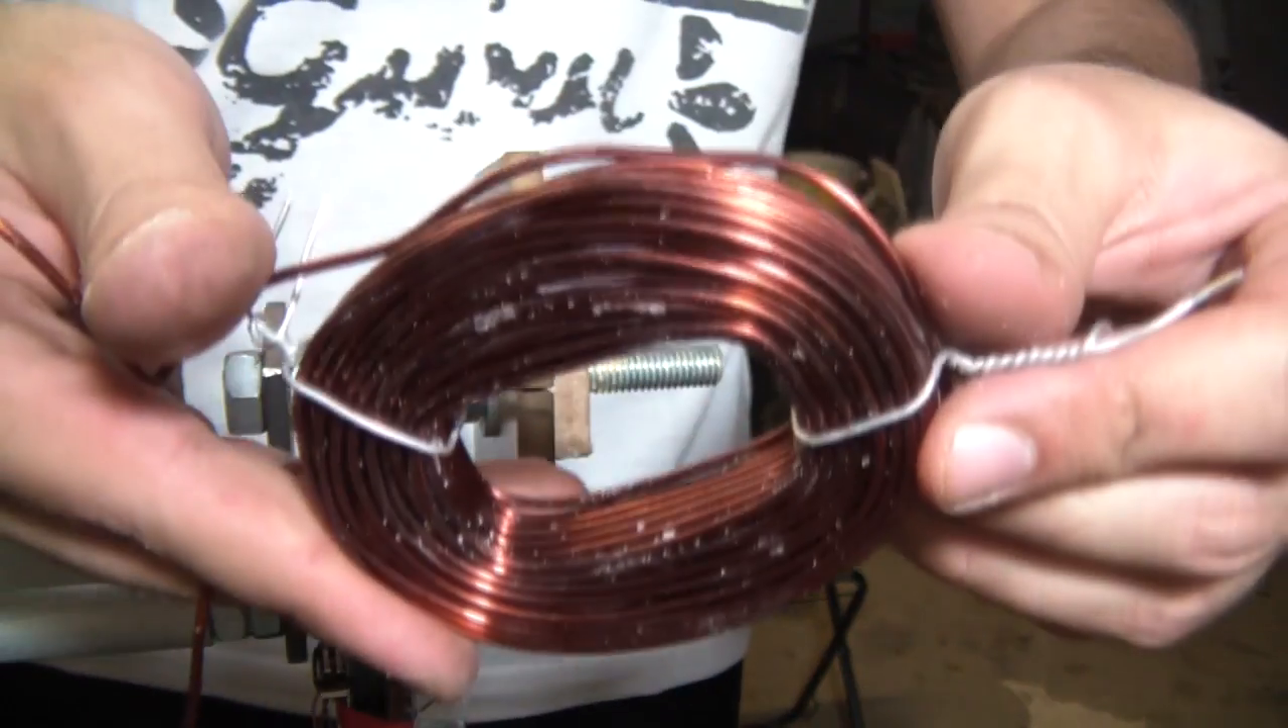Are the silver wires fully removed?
No.